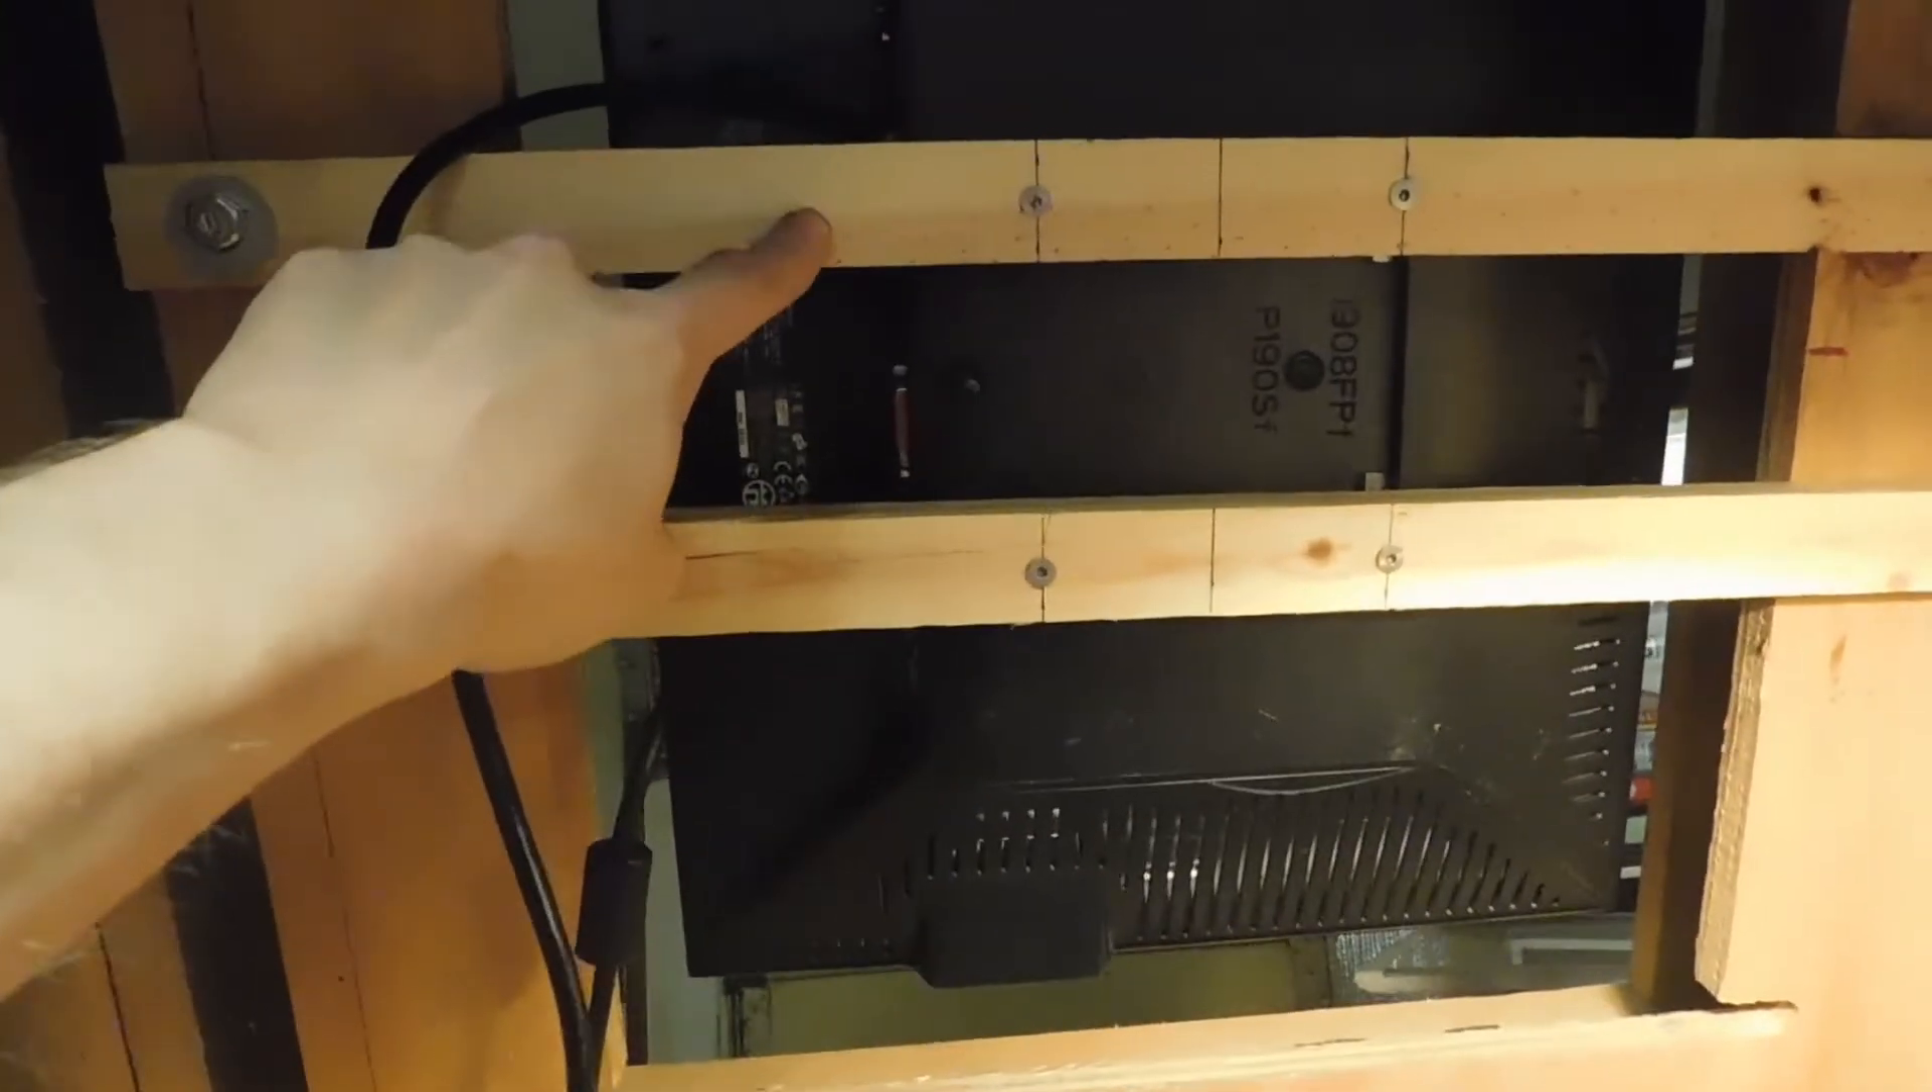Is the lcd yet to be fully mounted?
No.